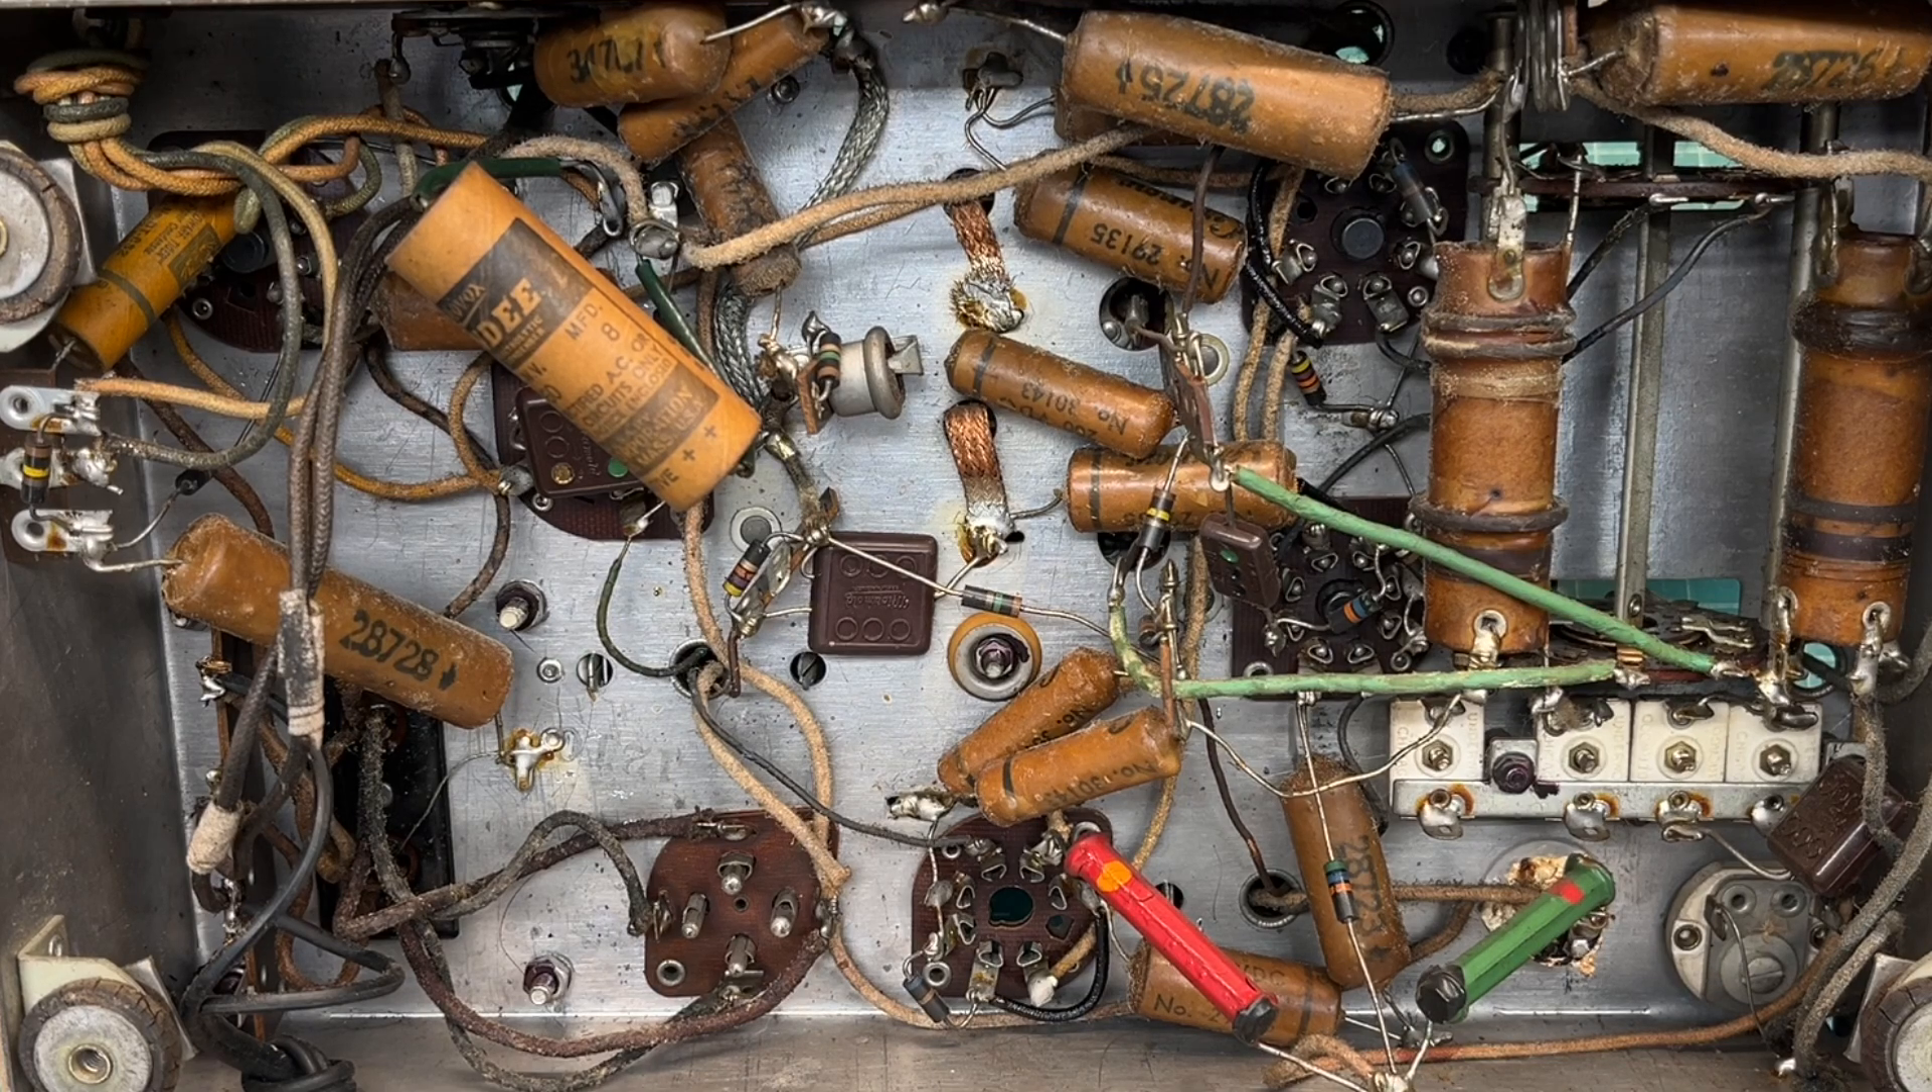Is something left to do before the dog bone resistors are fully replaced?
Yes.